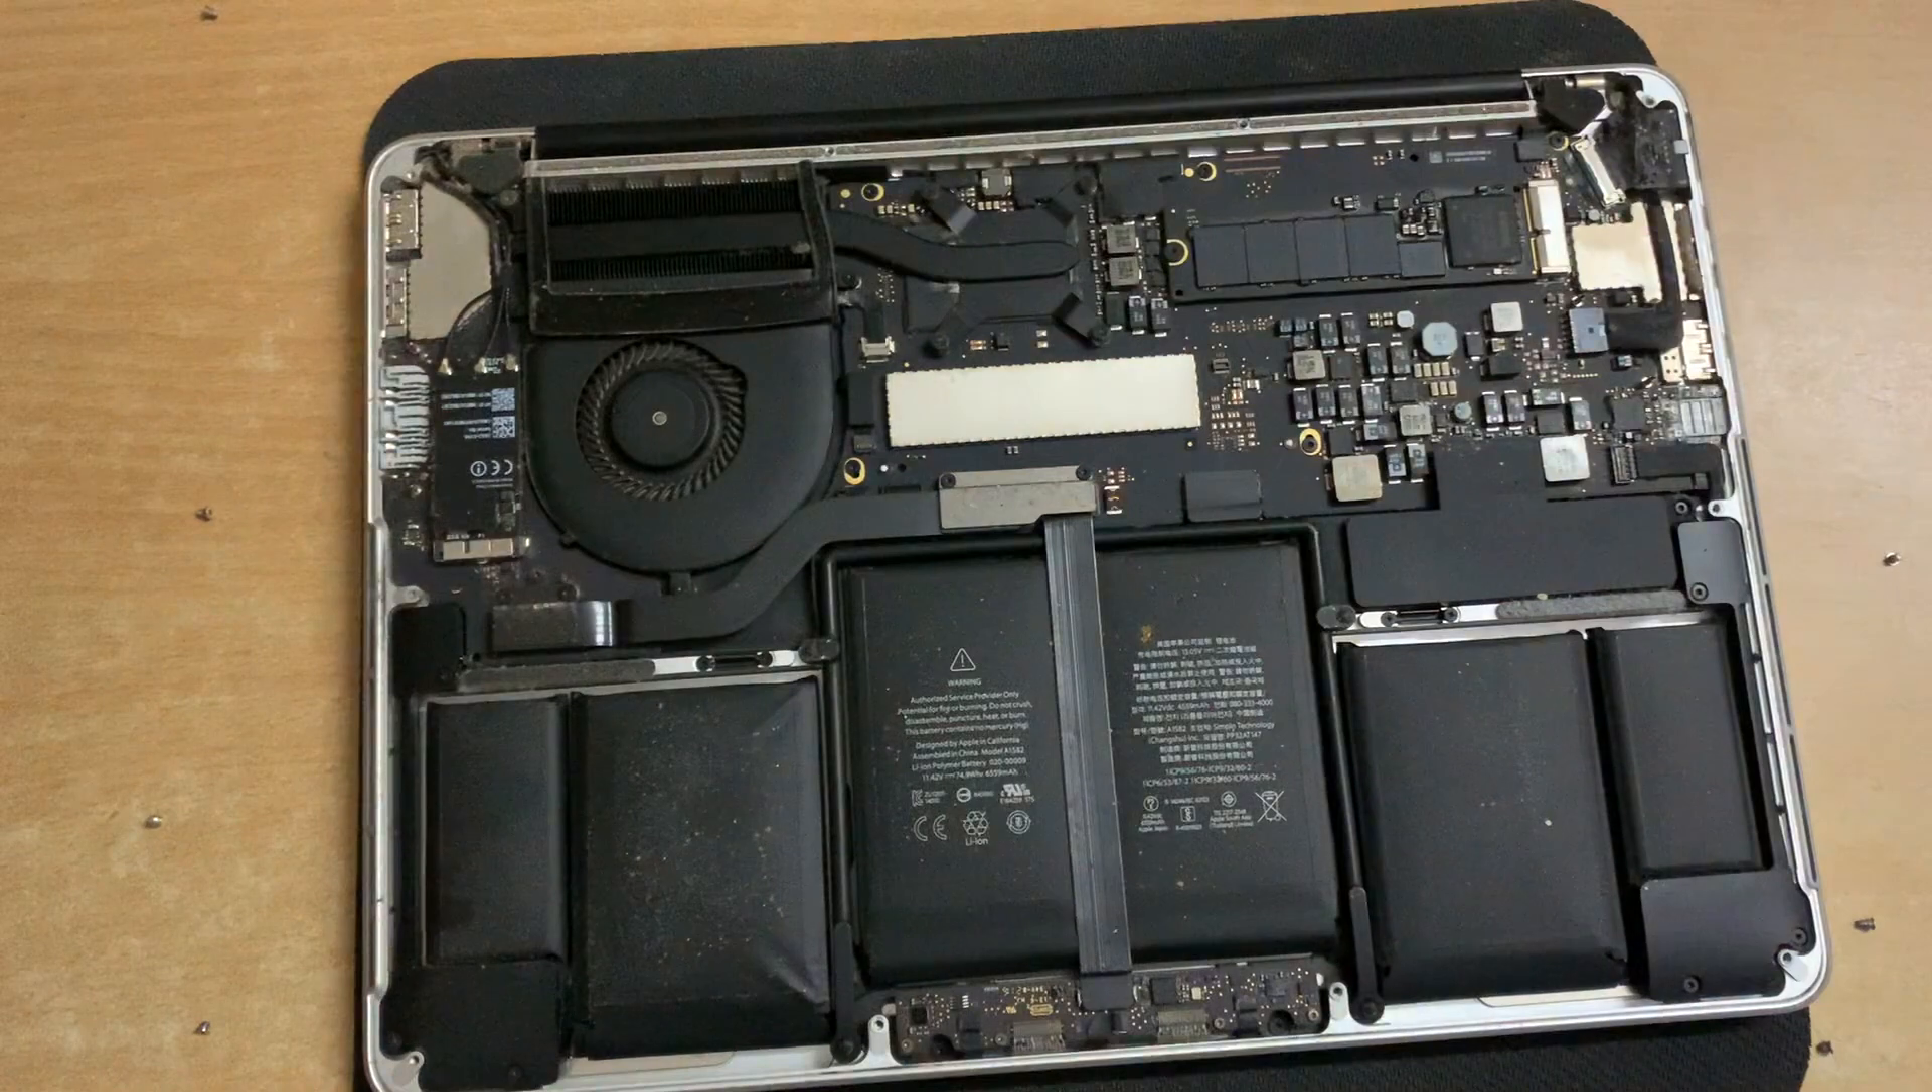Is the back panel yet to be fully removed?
No.